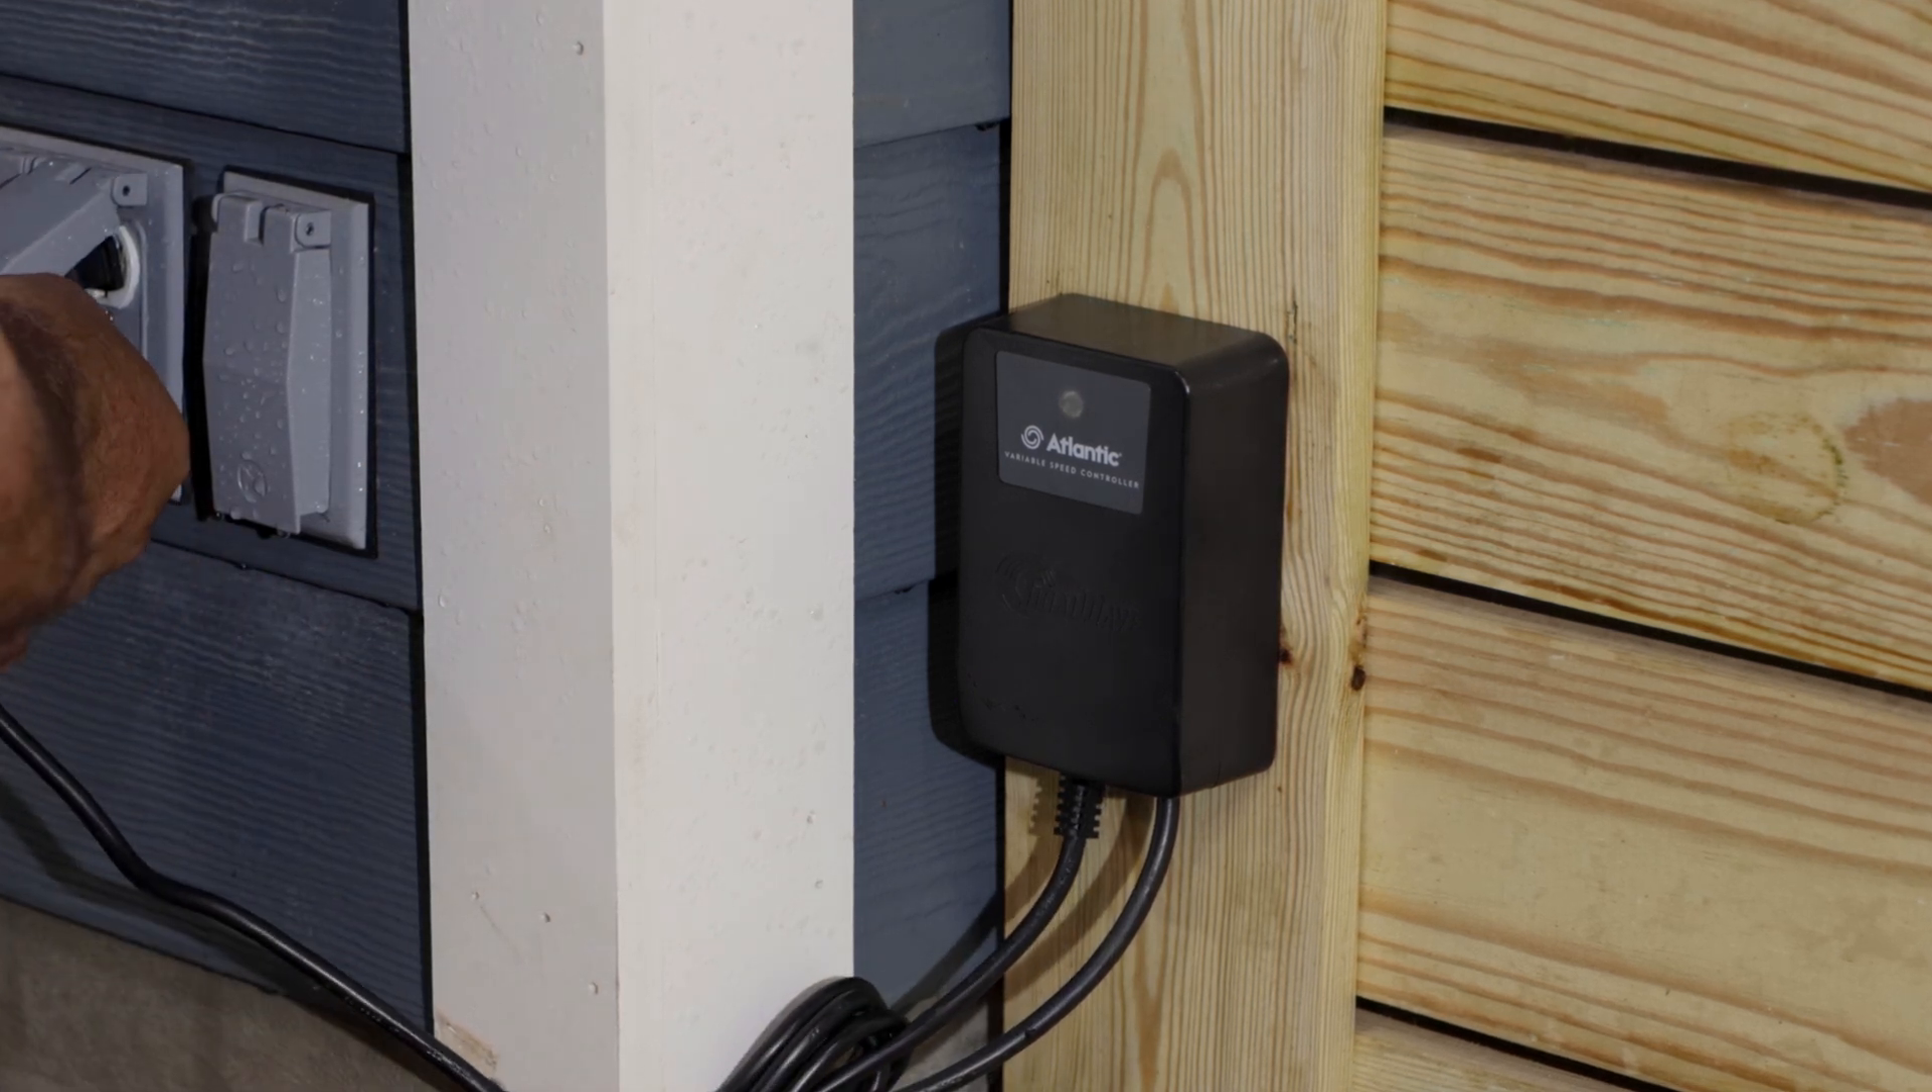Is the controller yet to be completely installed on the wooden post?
No.